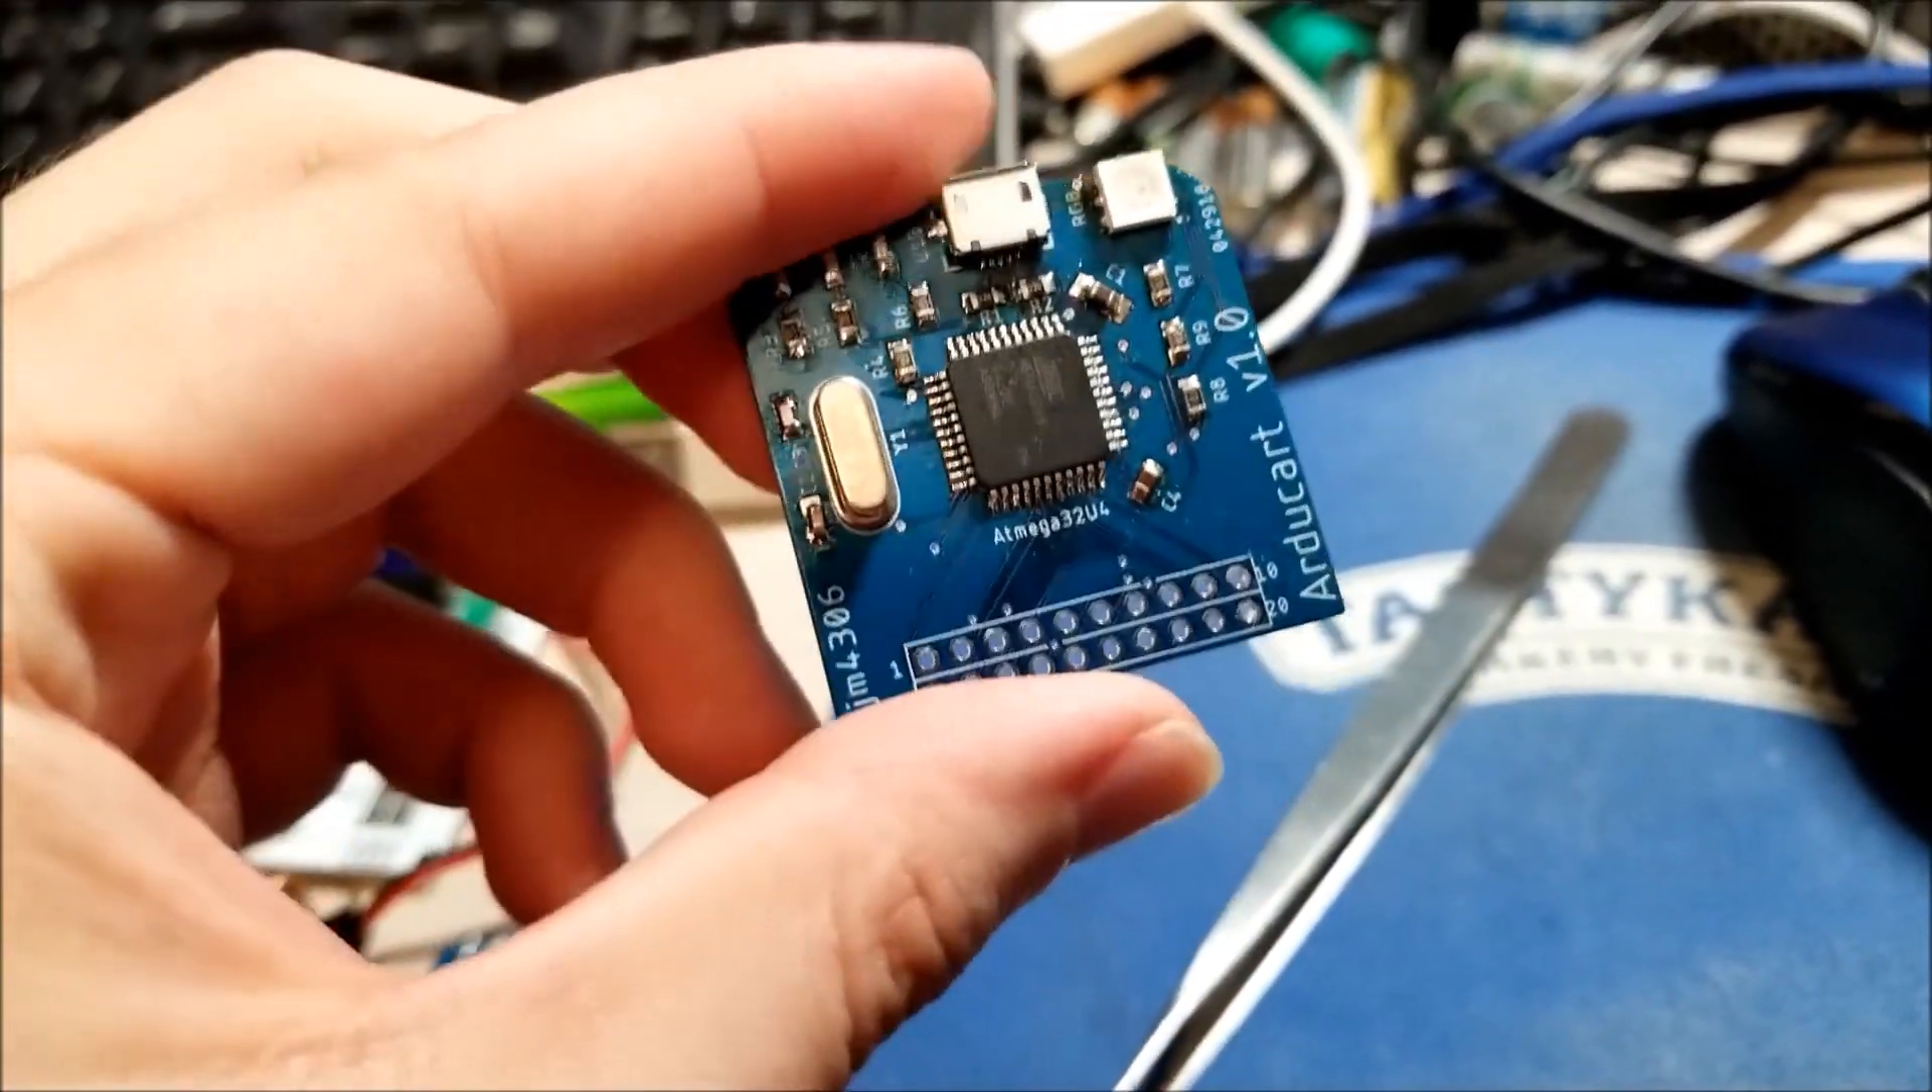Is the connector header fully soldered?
No.